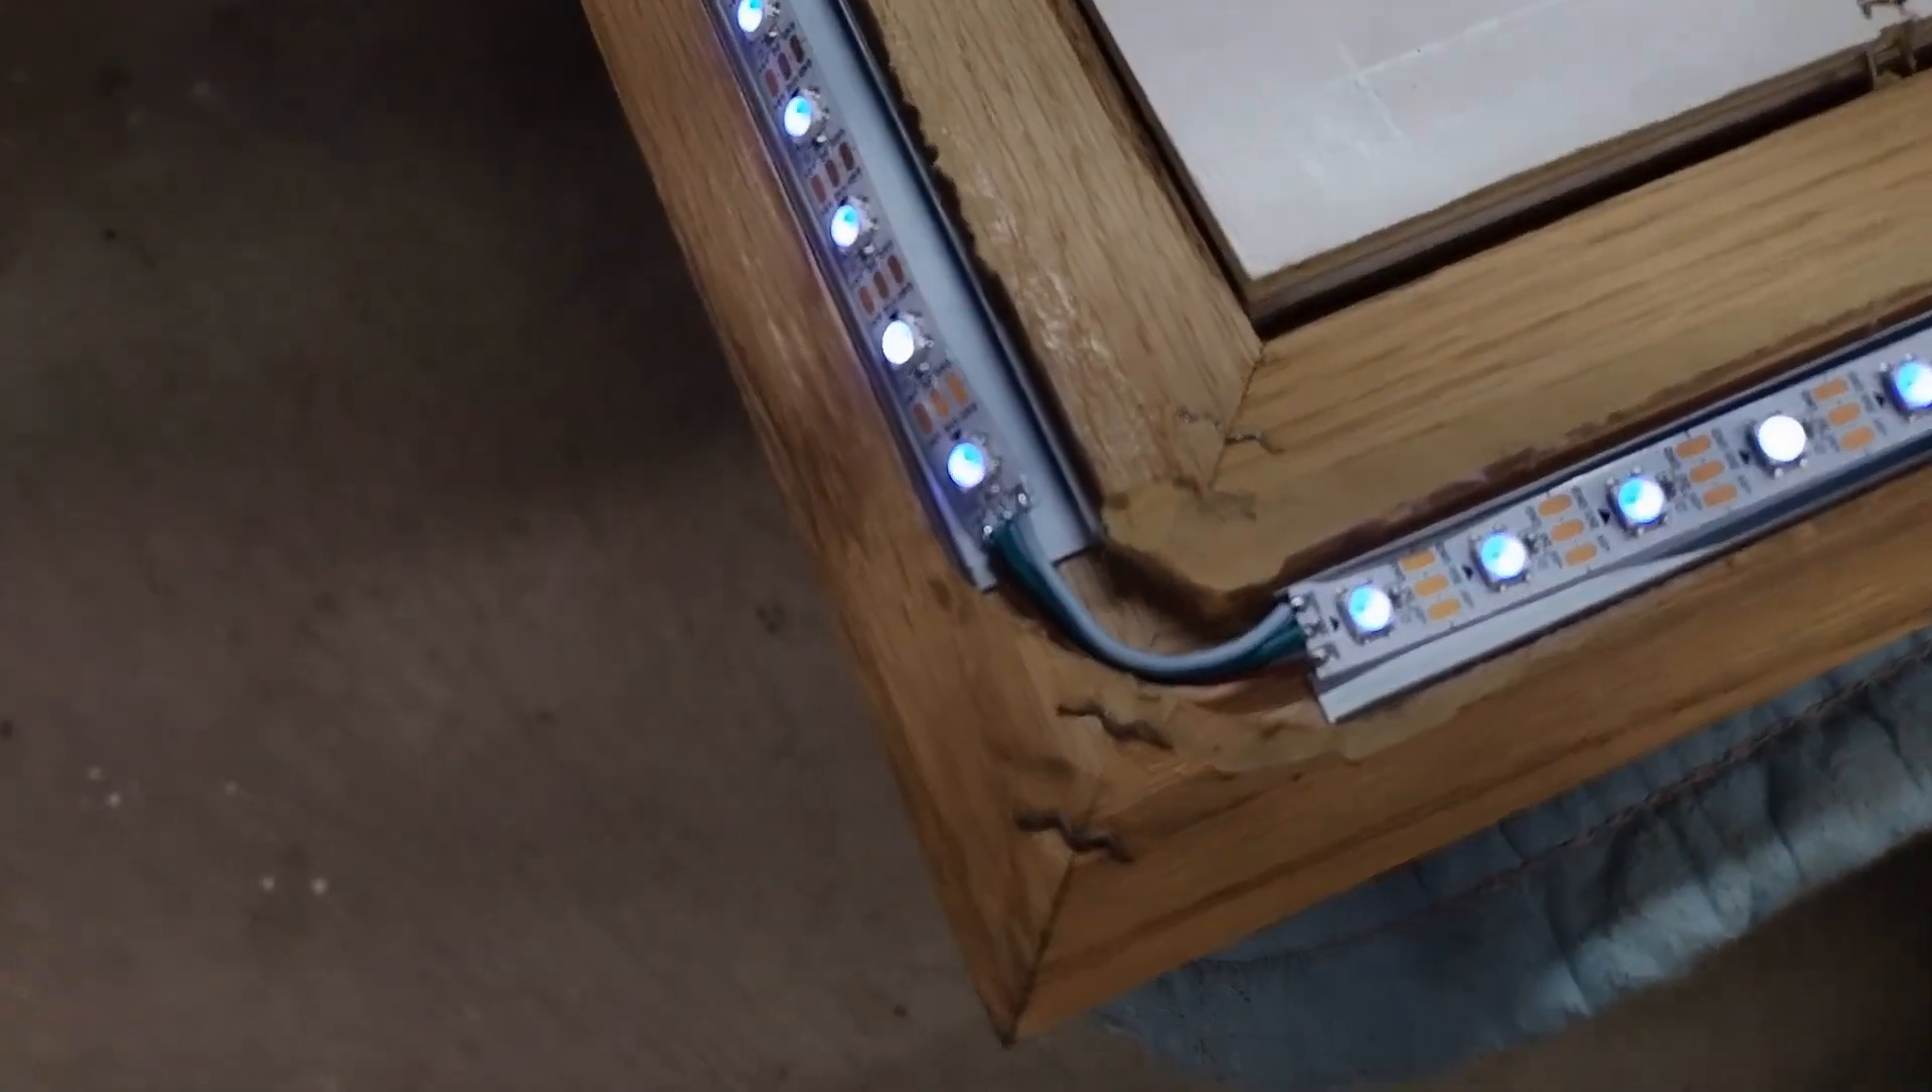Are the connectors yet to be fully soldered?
No.